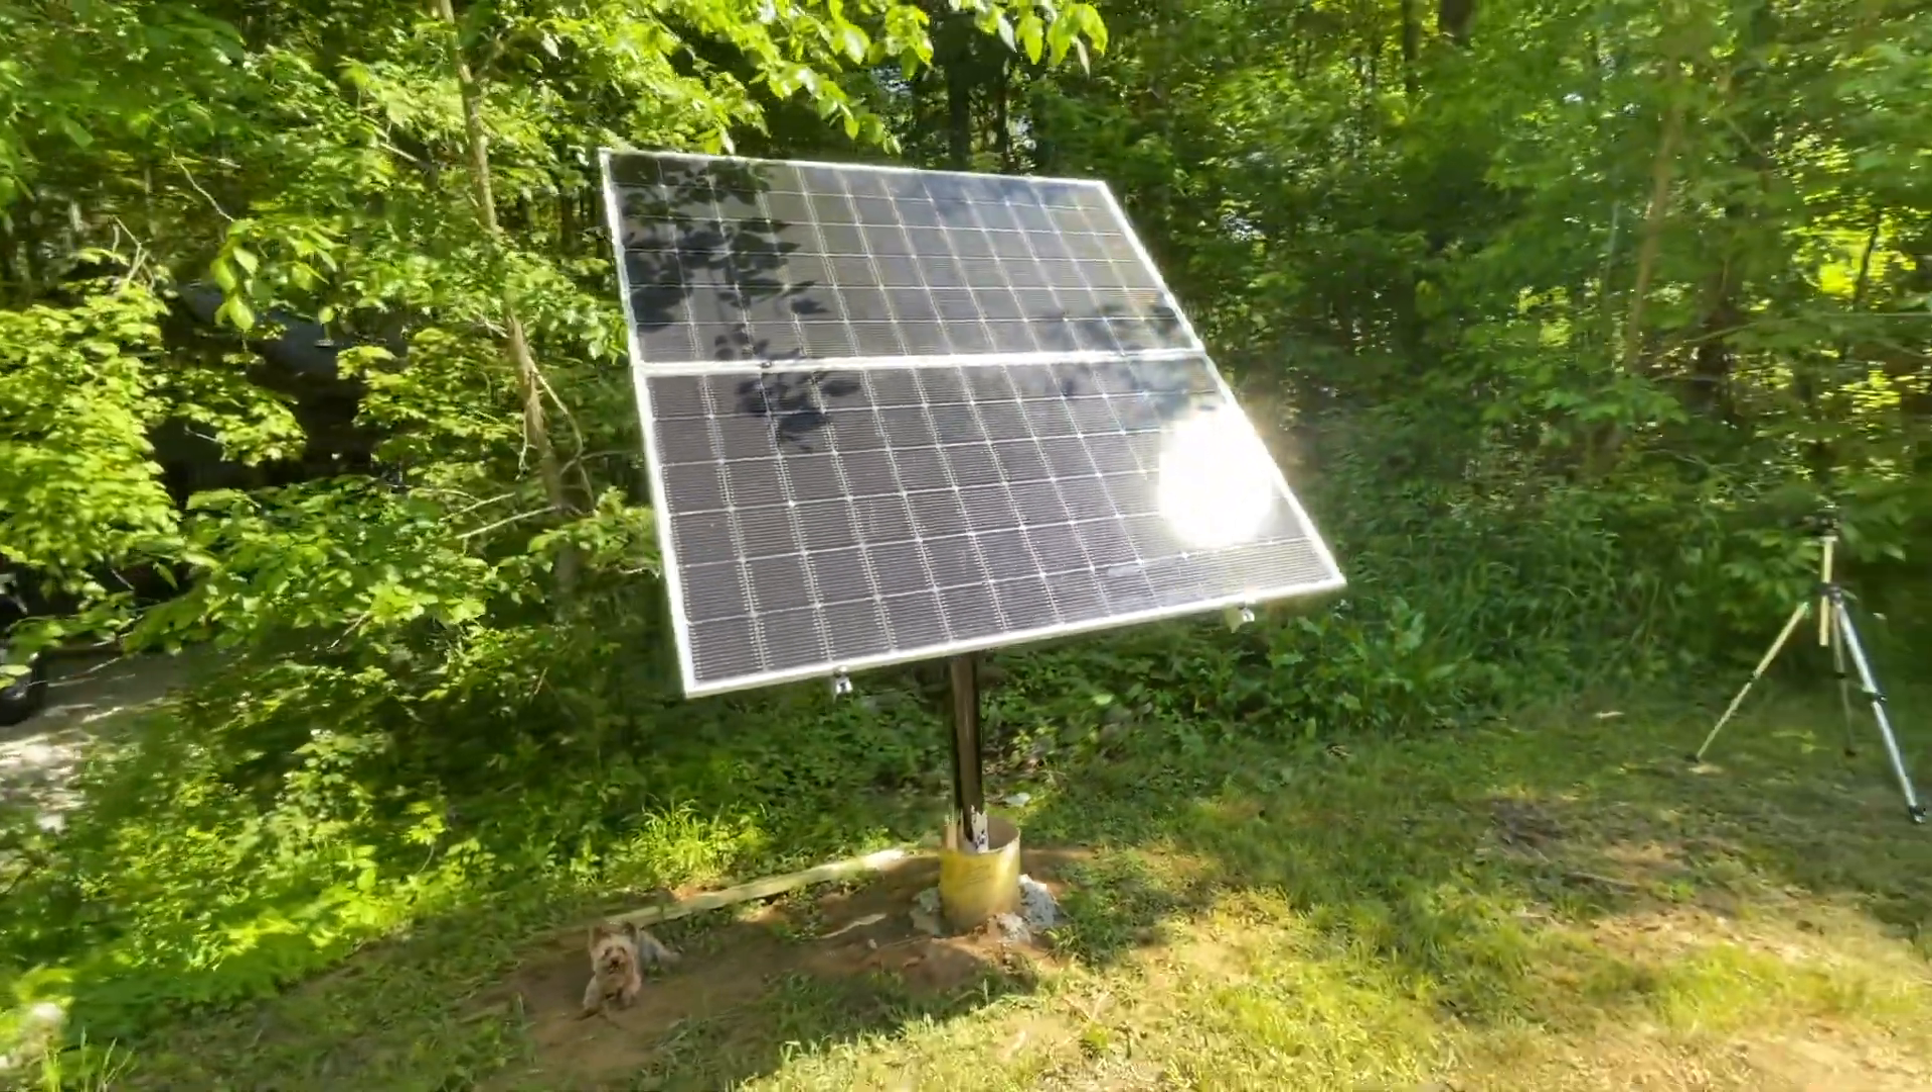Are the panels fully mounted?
Yes.